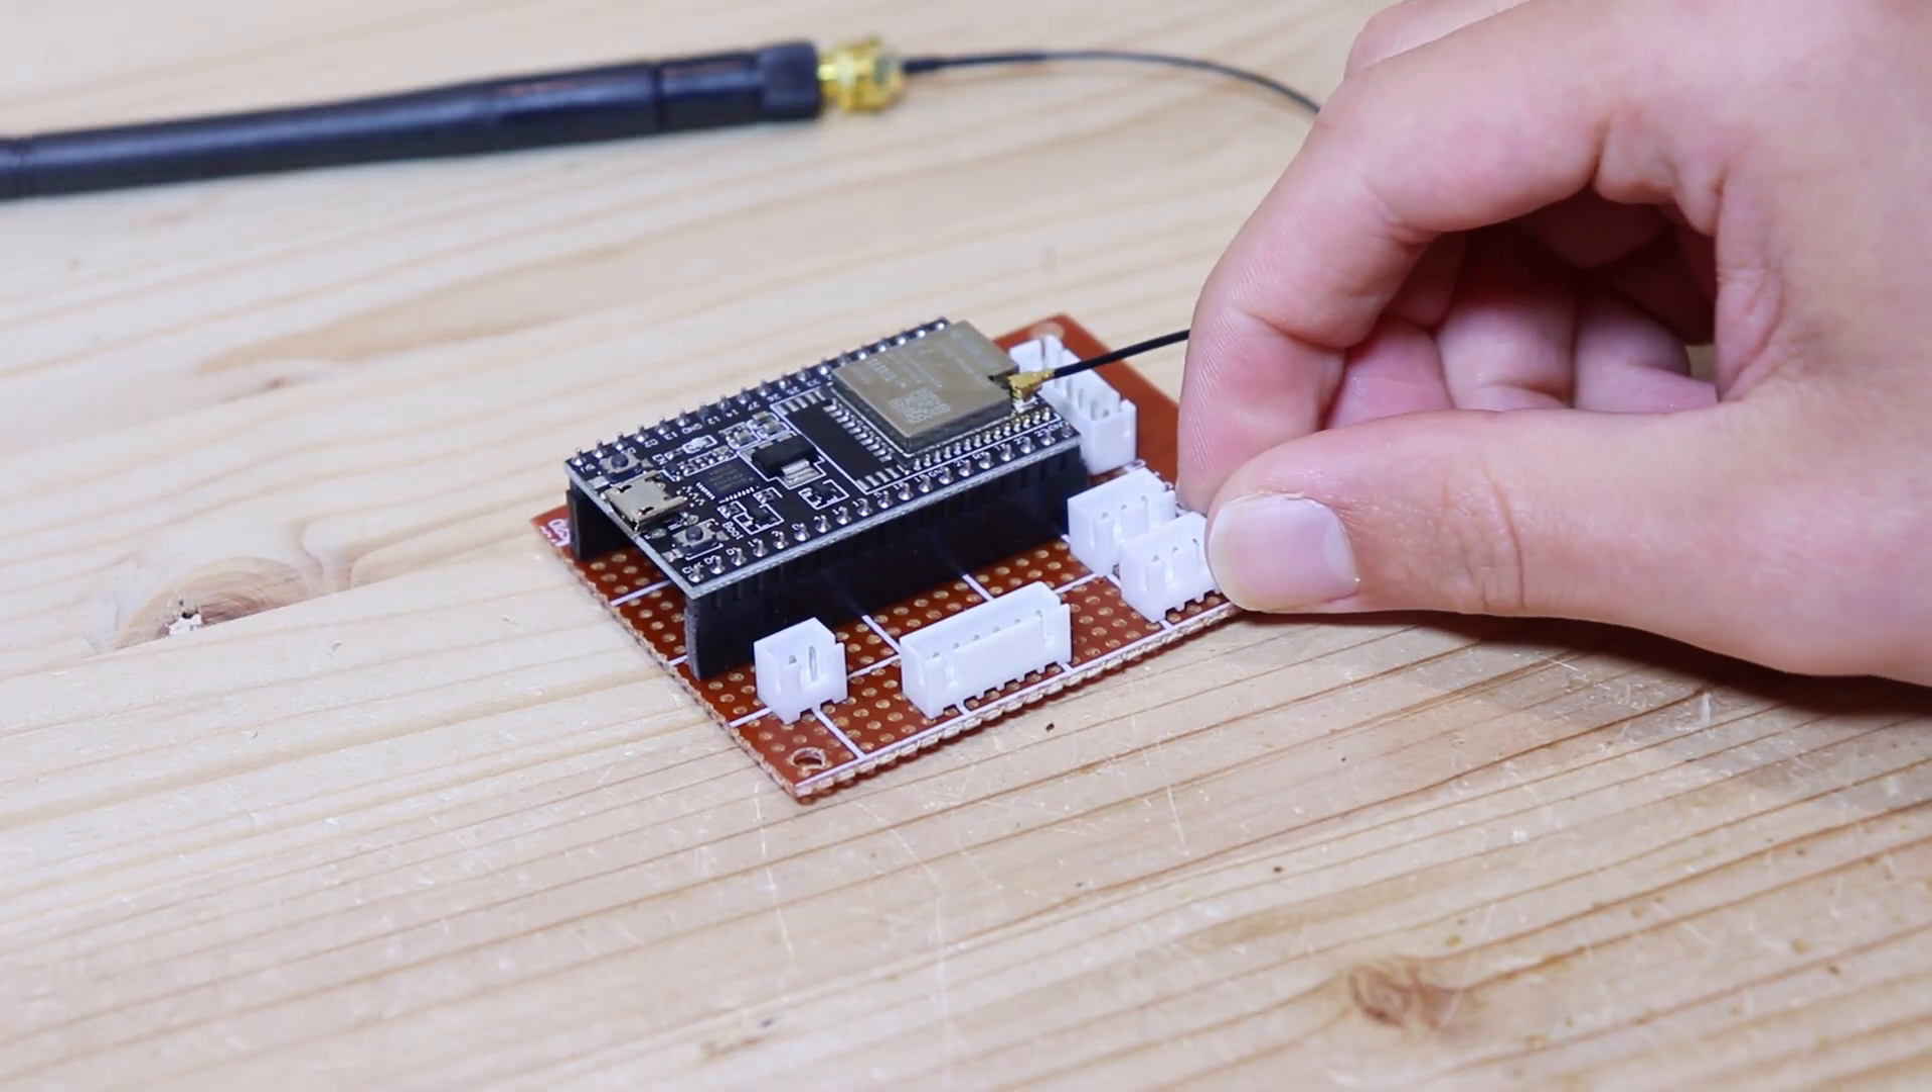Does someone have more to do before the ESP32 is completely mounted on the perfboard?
No.